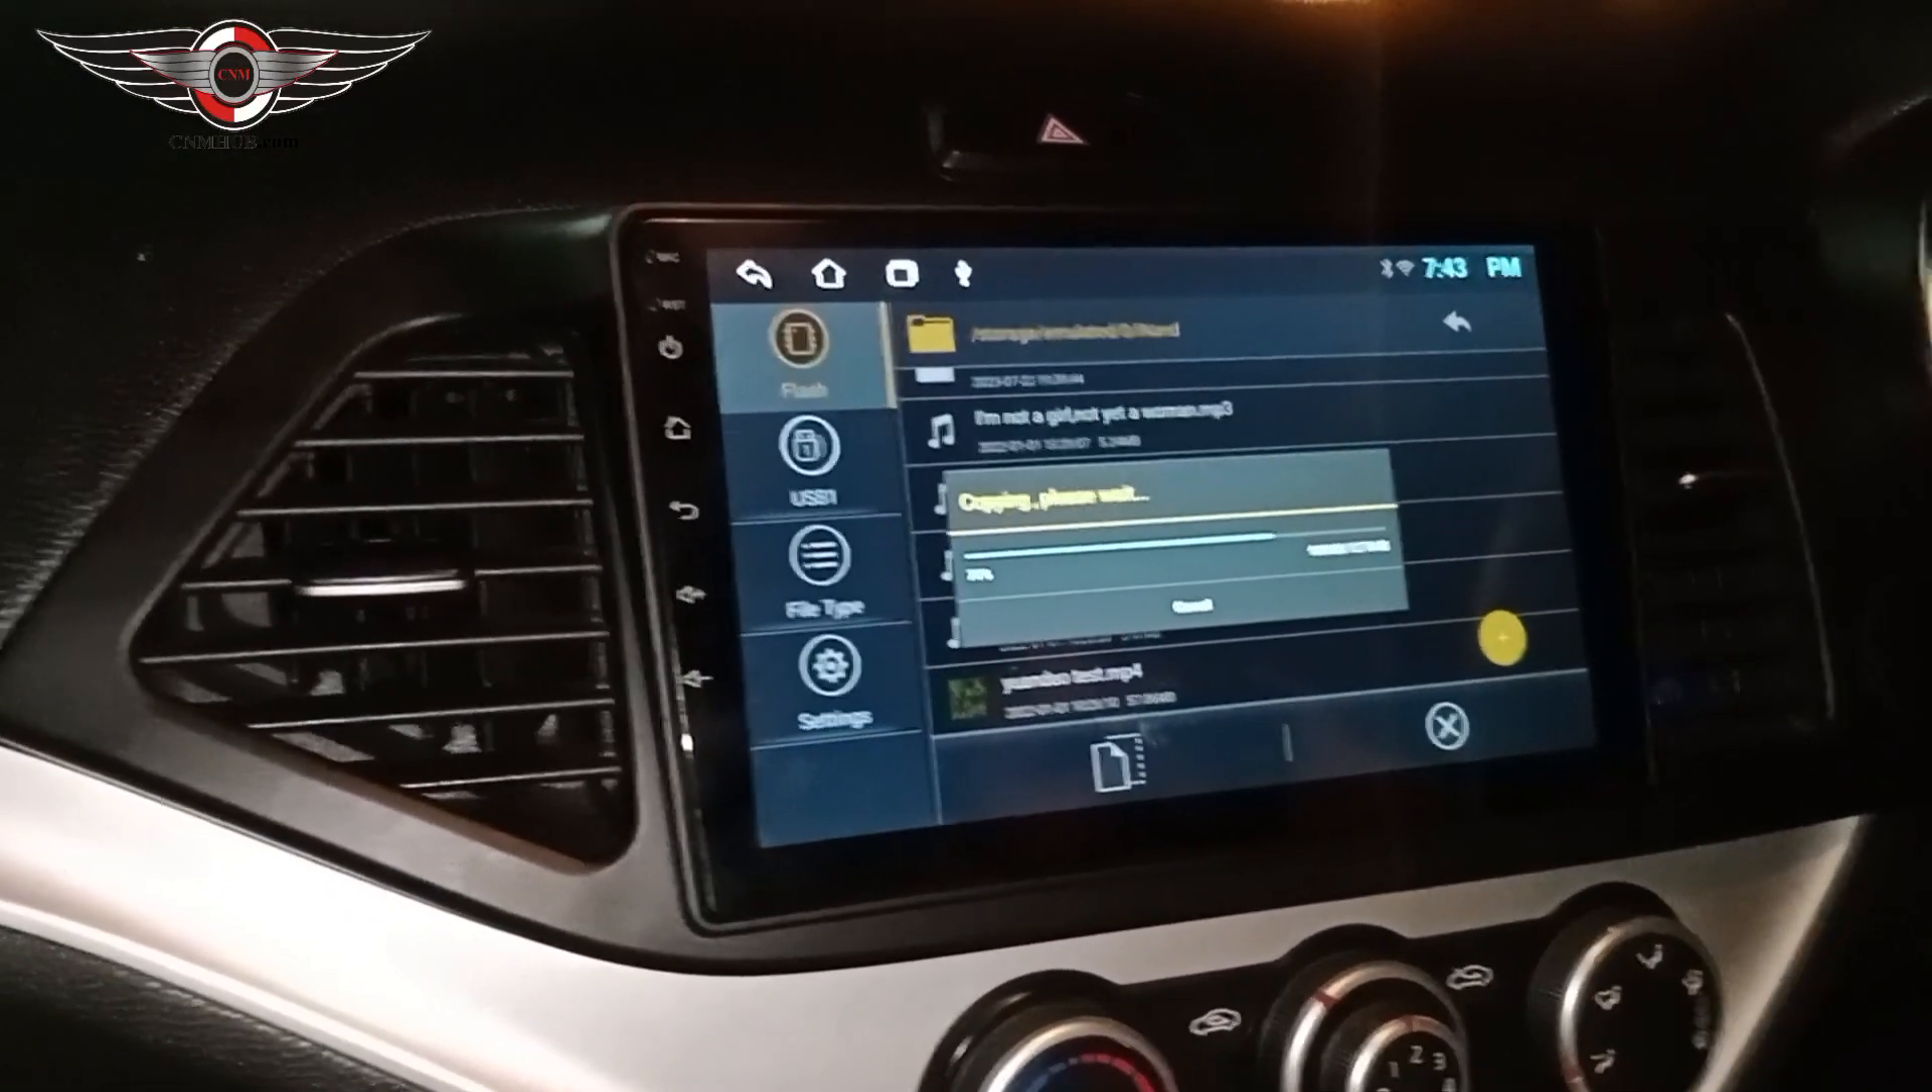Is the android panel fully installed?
Yes.